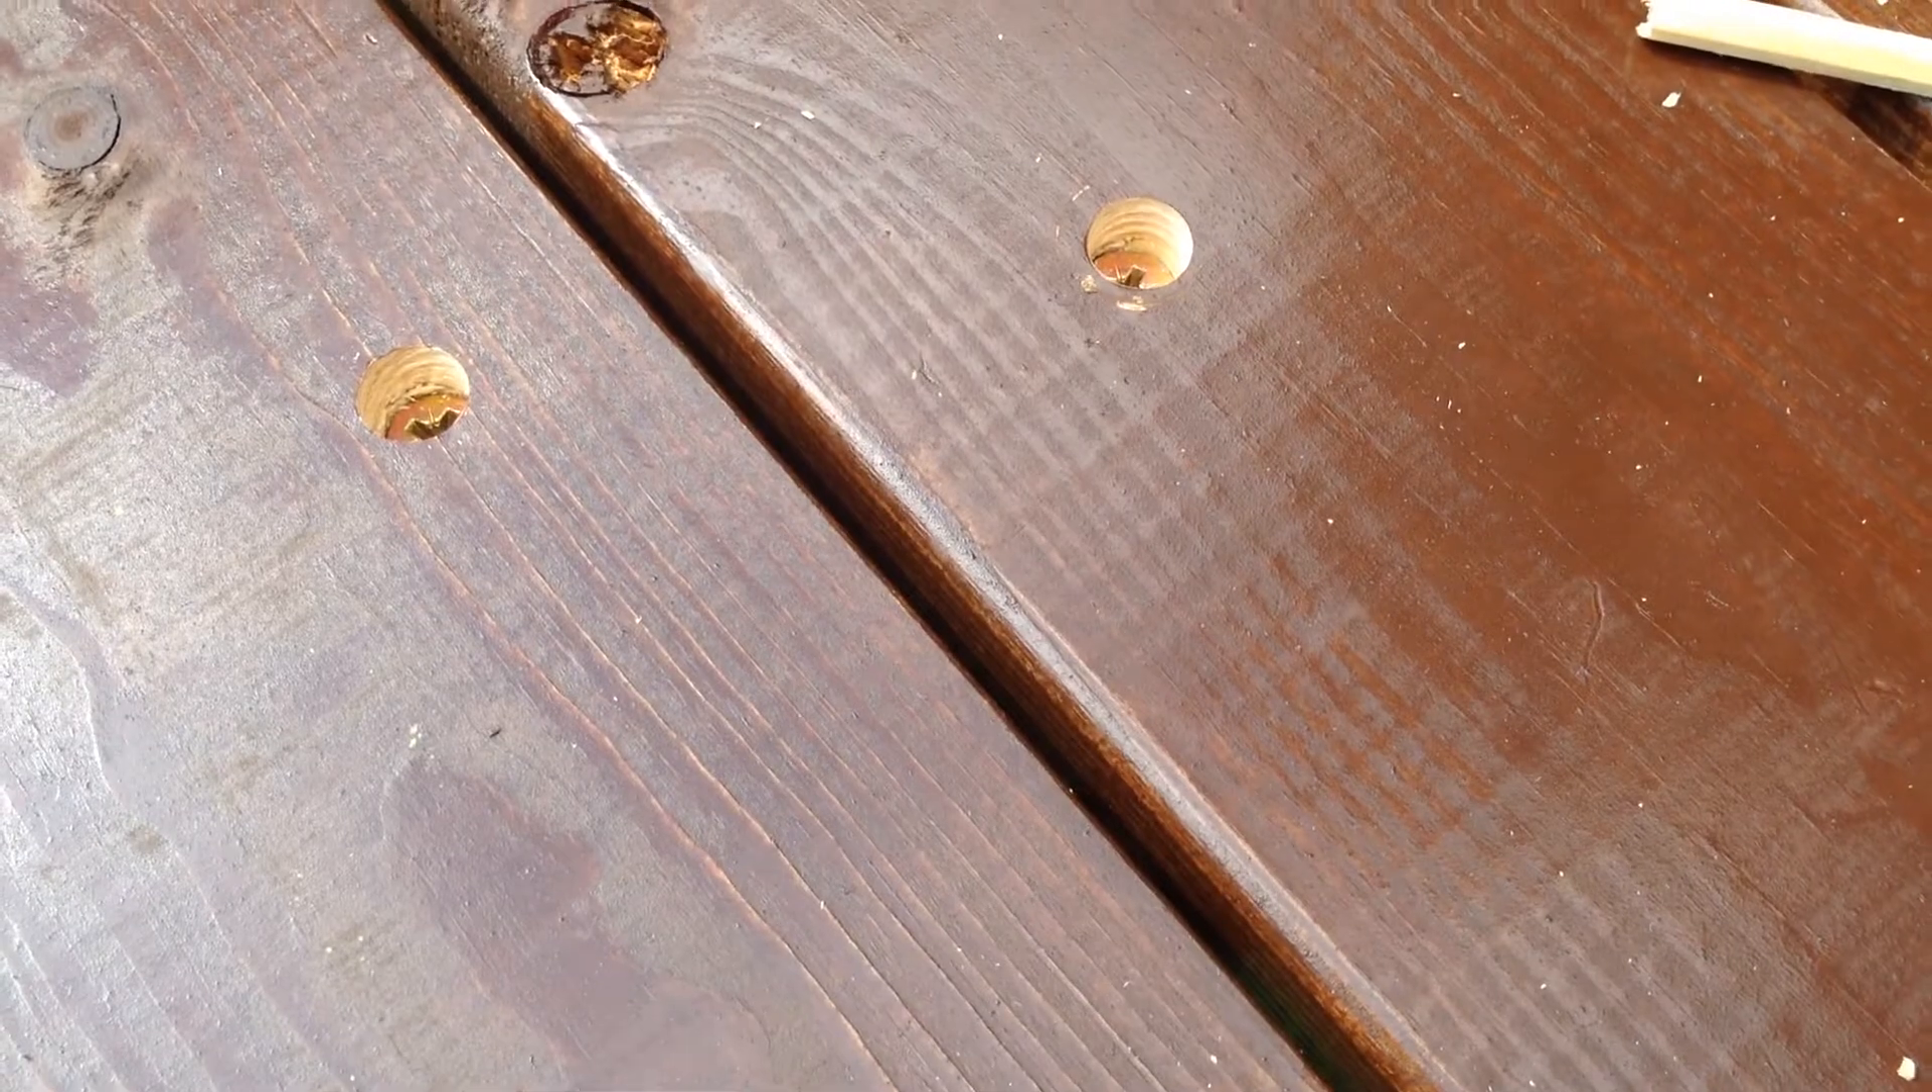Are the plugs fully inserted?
No.